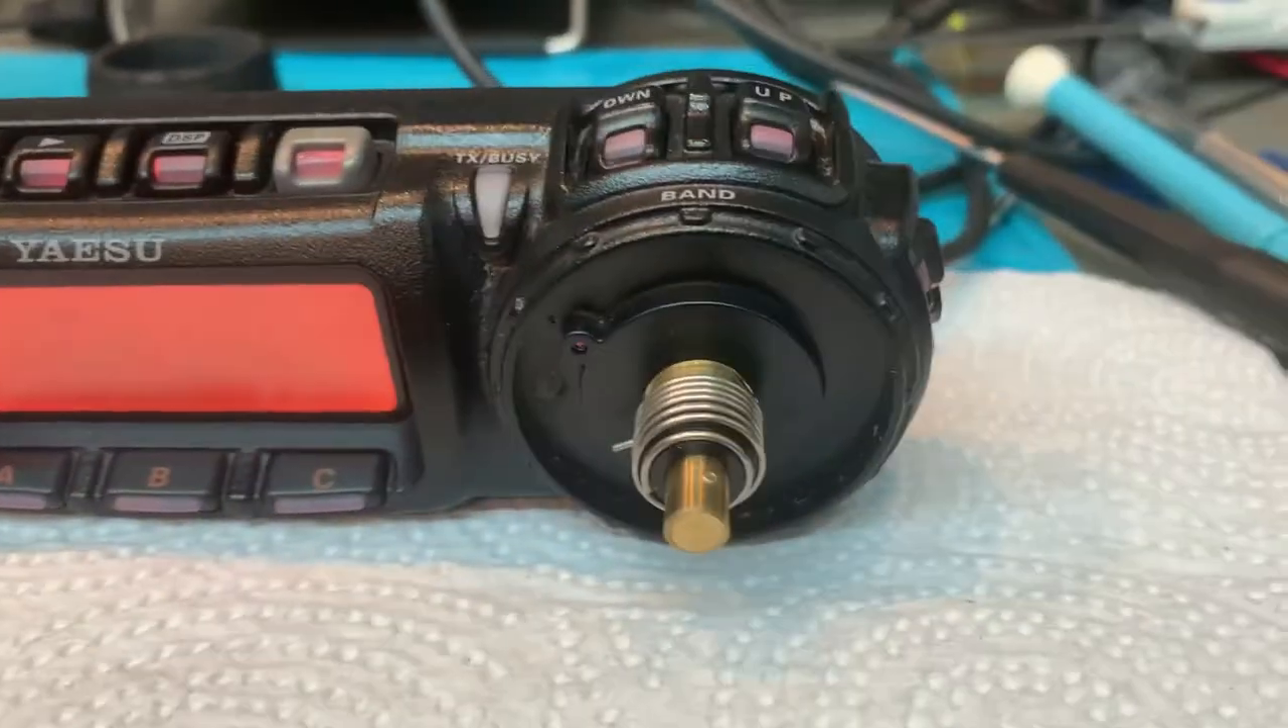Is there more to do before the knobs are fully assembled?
Yes.